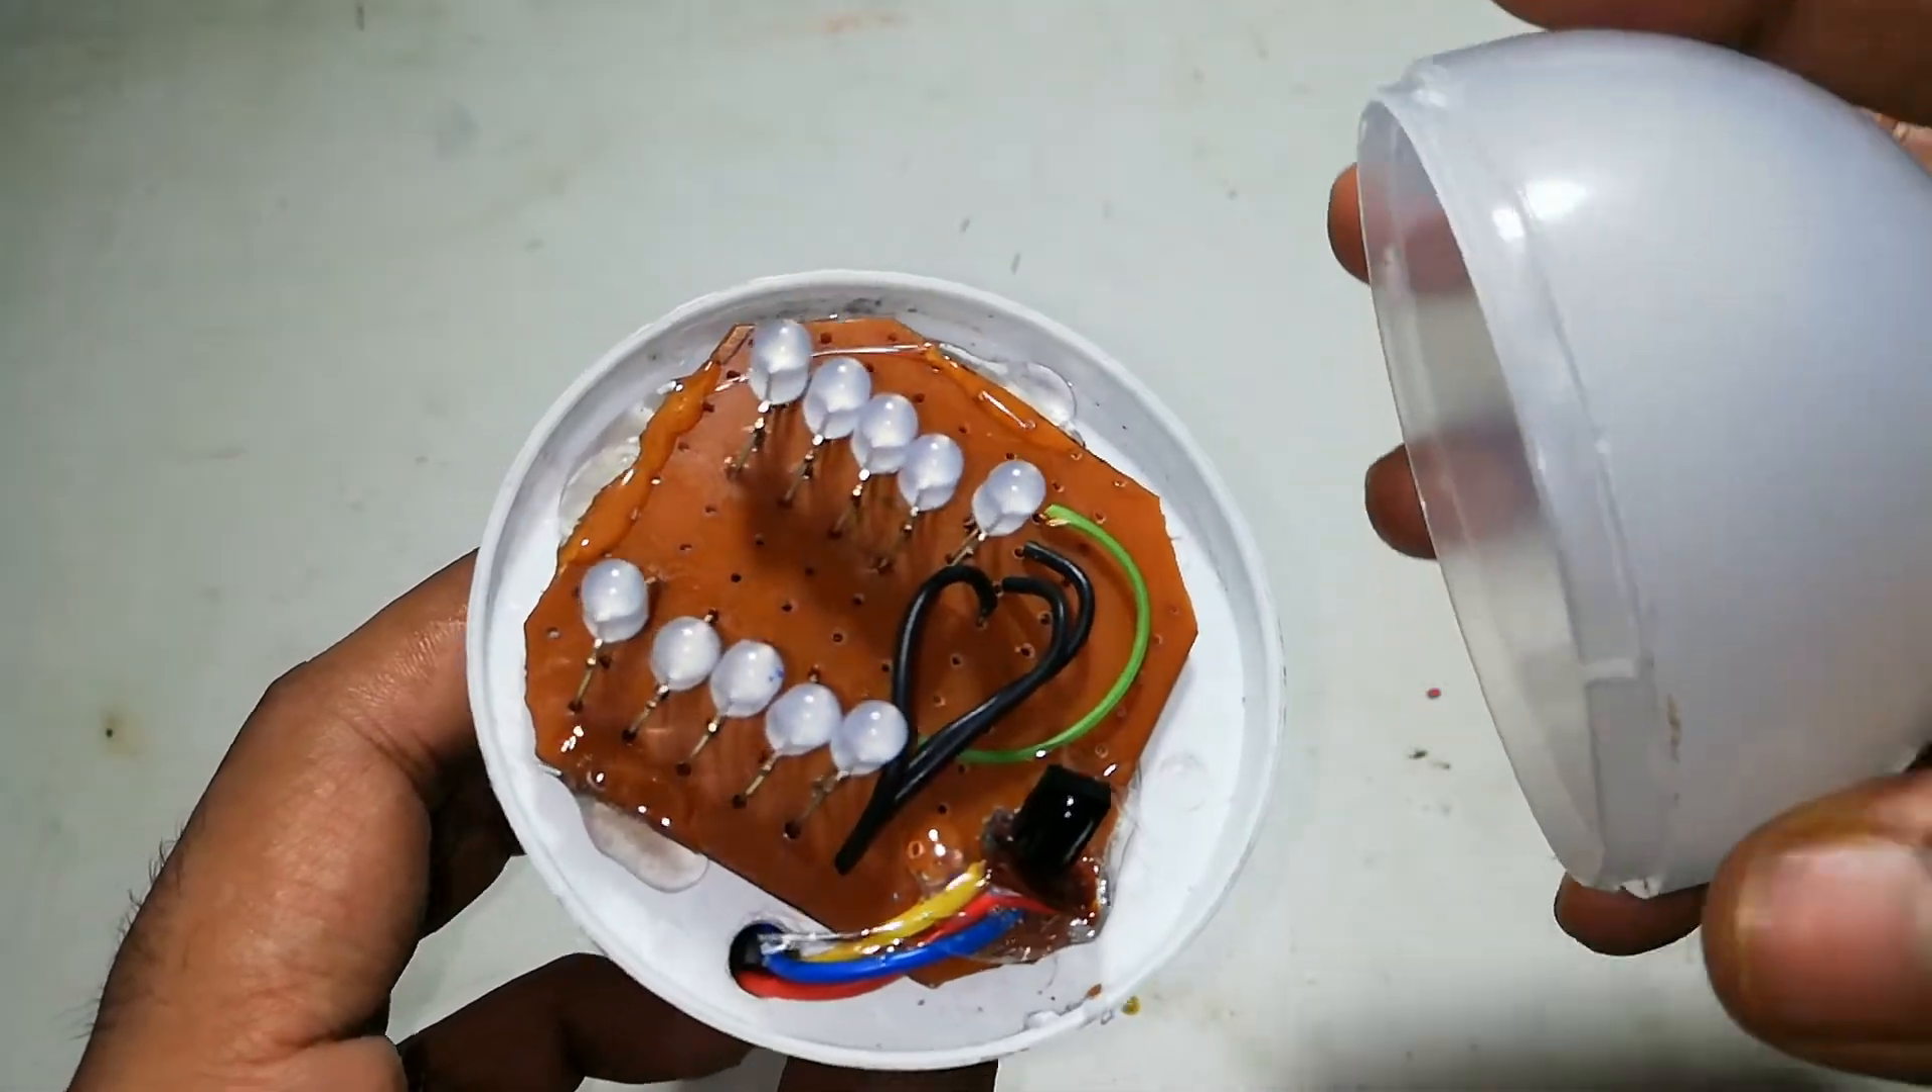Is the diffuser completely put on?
No.